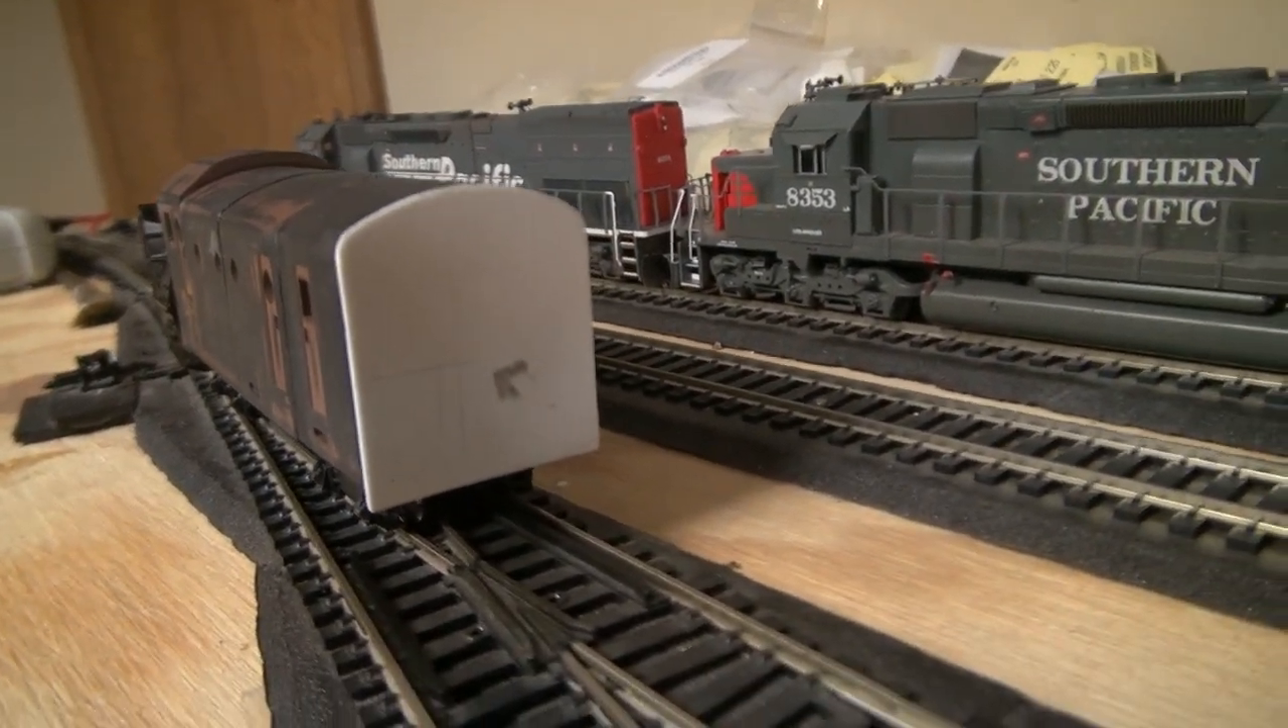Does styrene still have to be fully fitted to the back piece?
No.